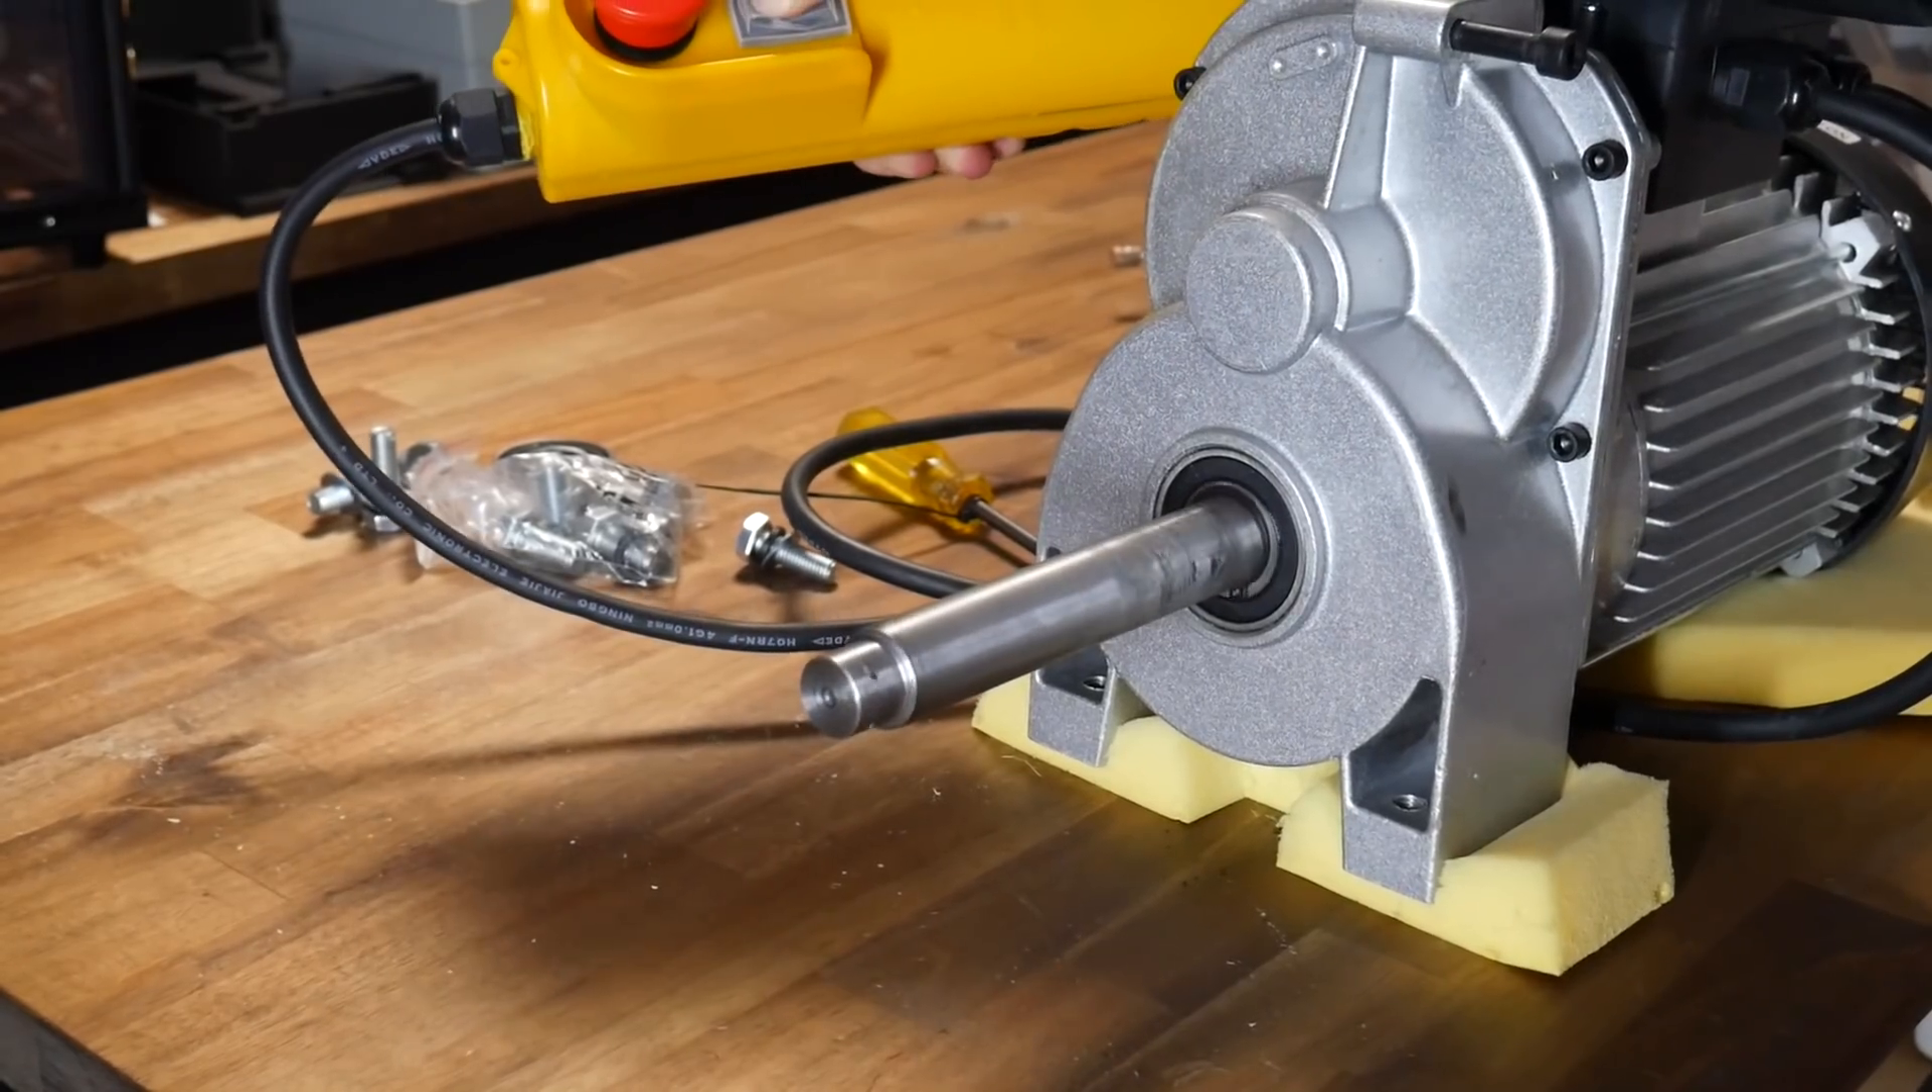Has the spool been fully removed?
Yes.